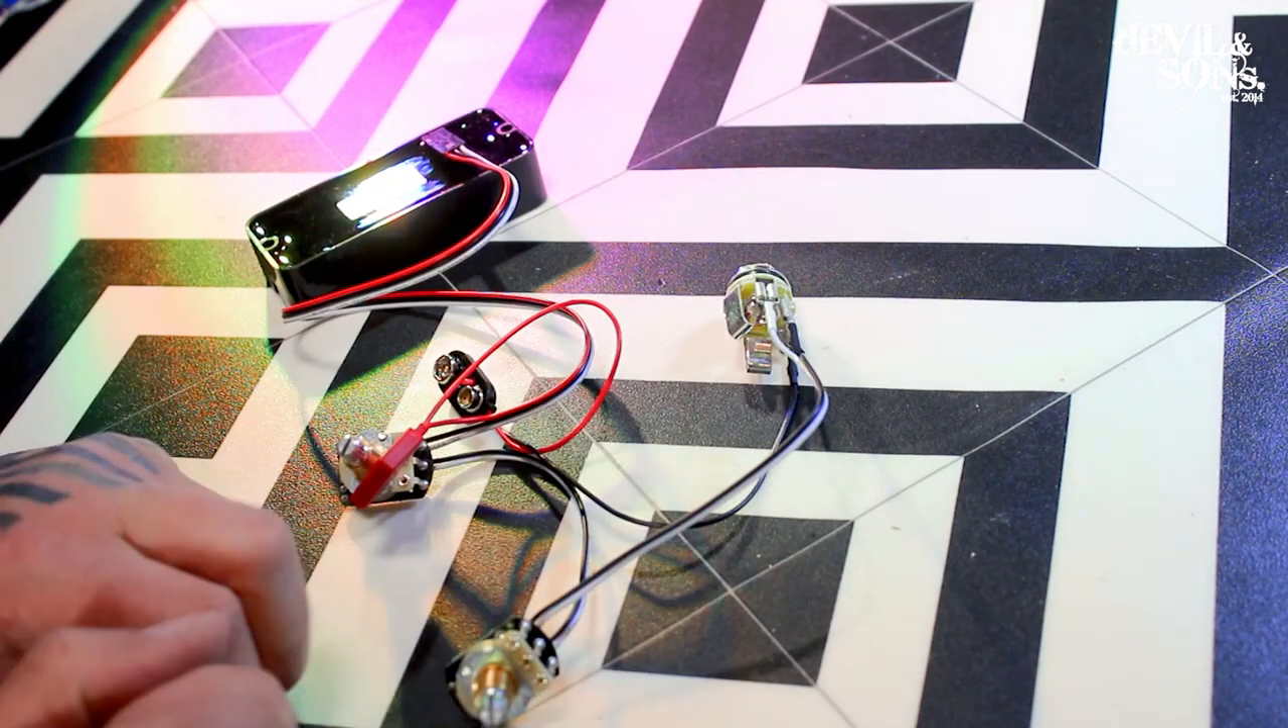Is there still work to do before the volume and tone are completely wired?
No.